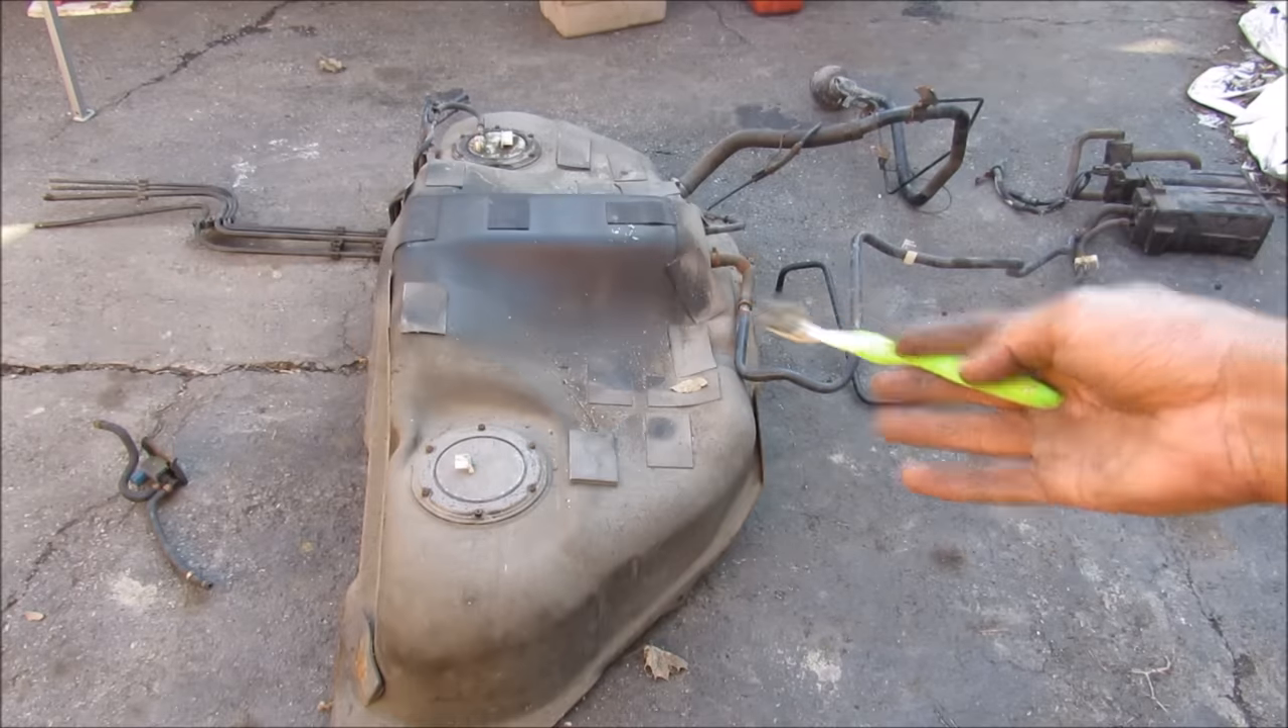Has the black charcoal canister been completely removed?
Yes.